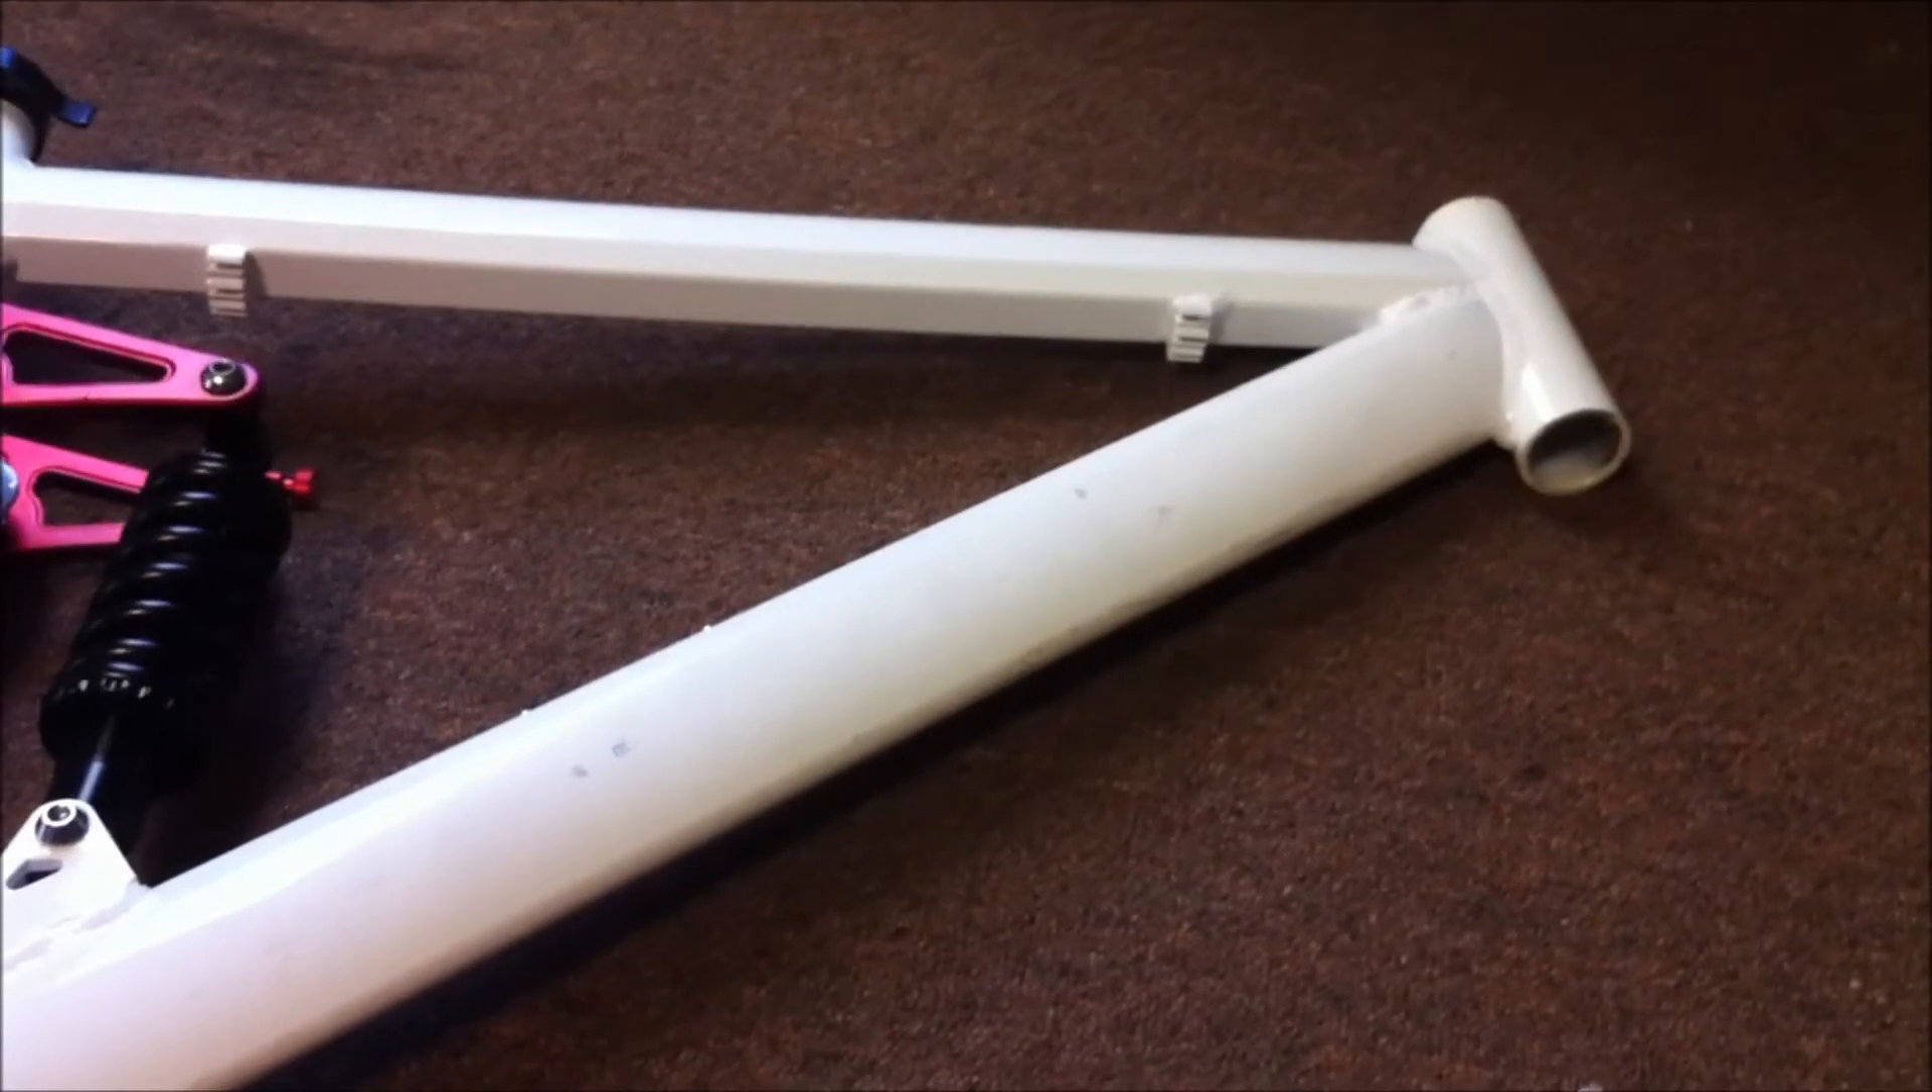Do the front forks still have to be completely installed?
Yes.